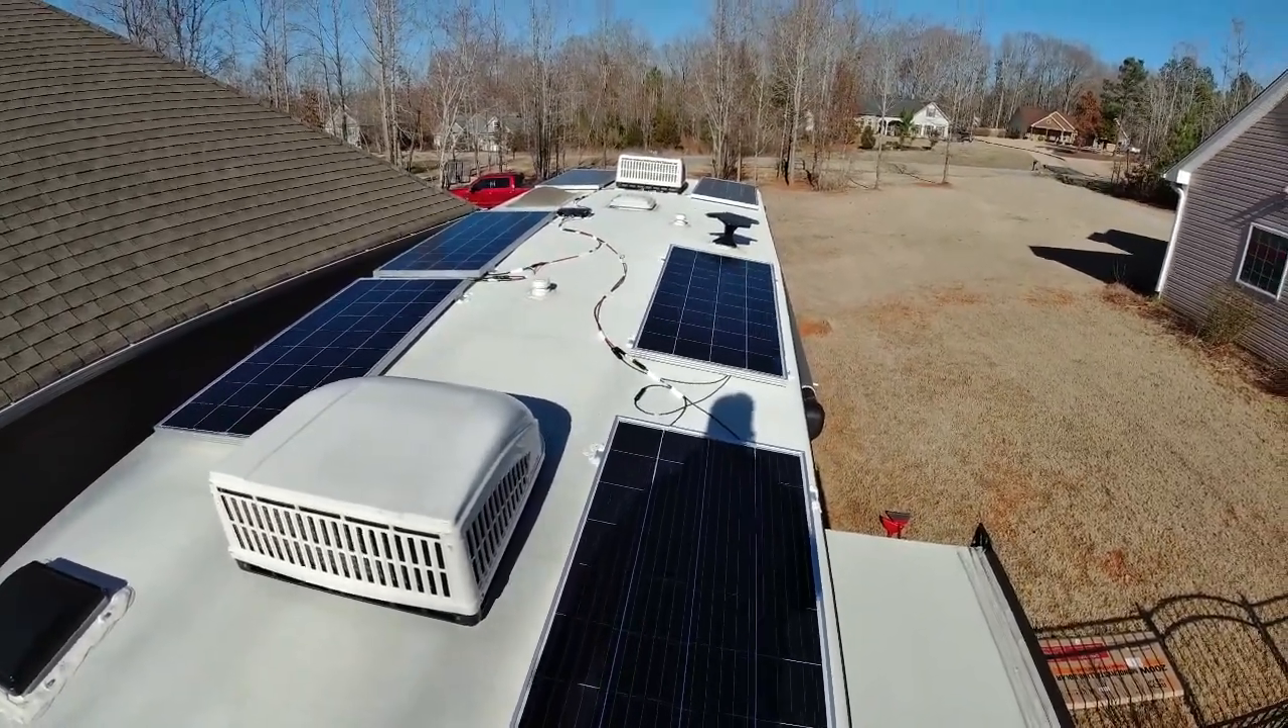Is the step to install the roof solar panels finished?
Yes.